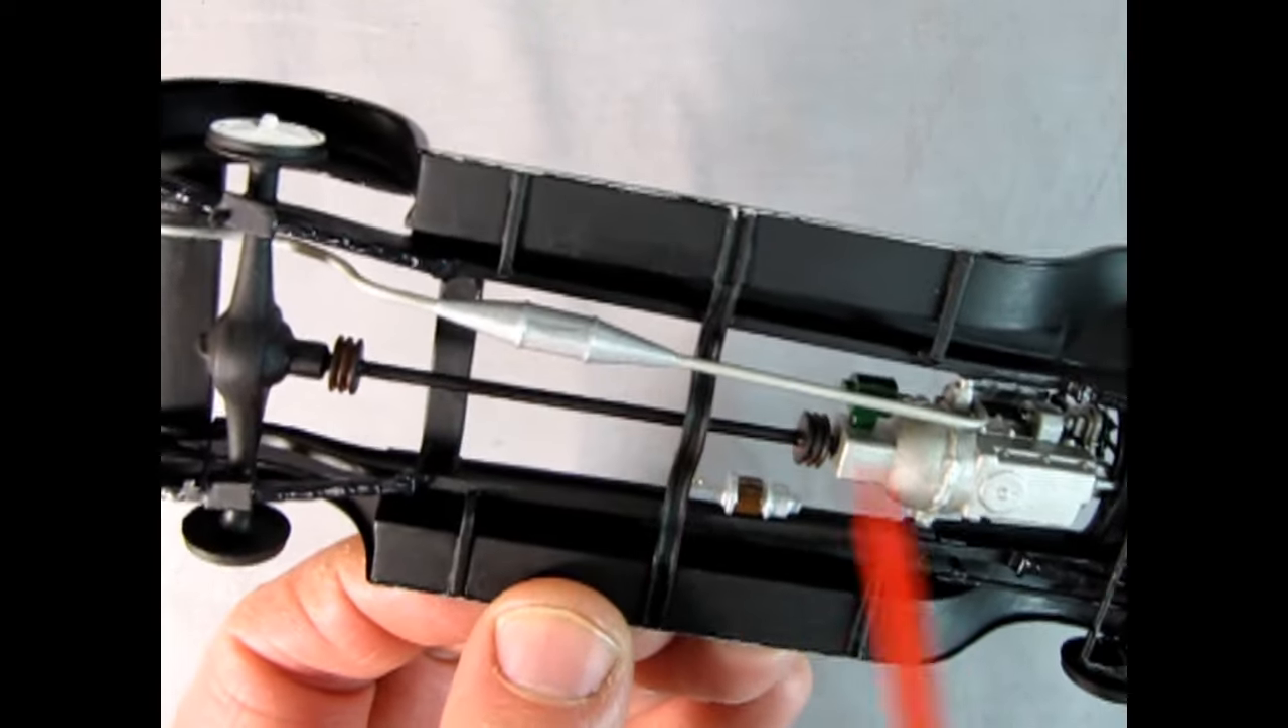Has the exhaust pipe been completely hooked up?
Yes.